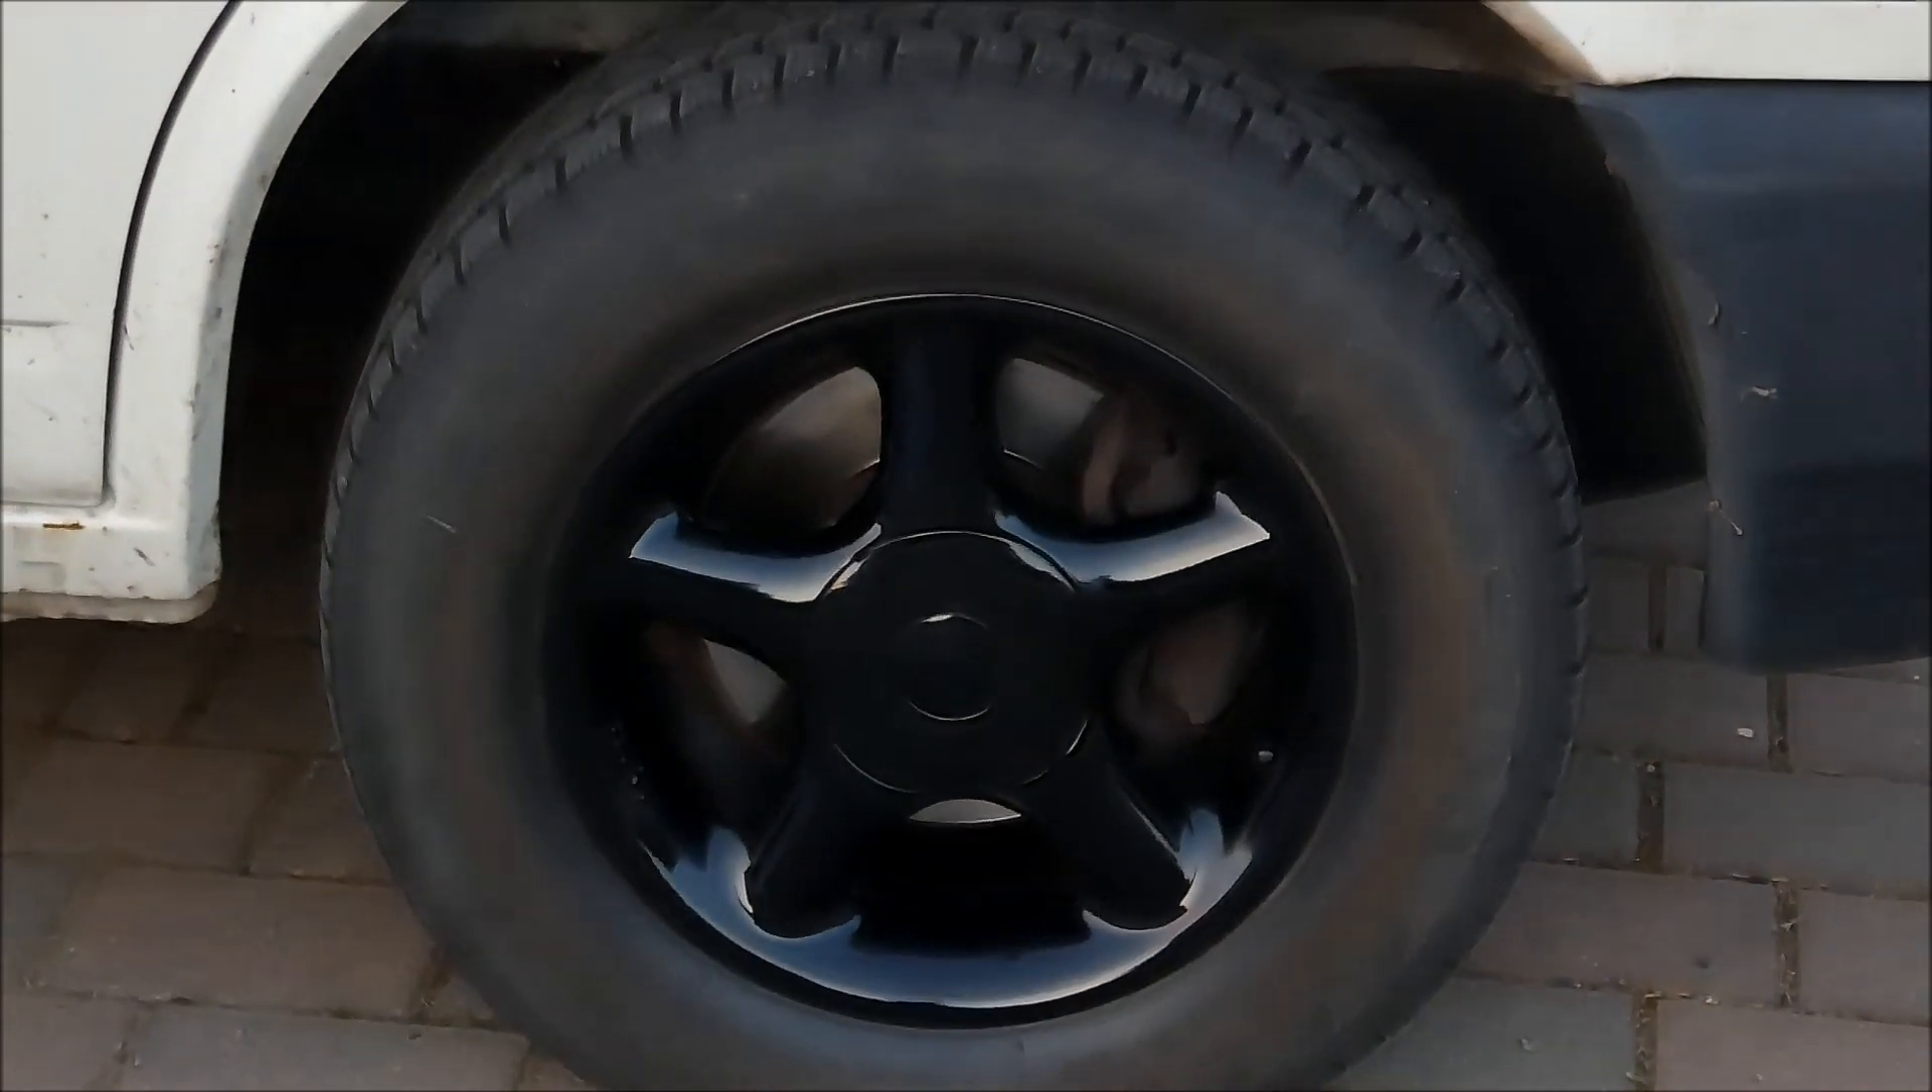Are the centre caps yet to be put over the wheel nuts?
No.